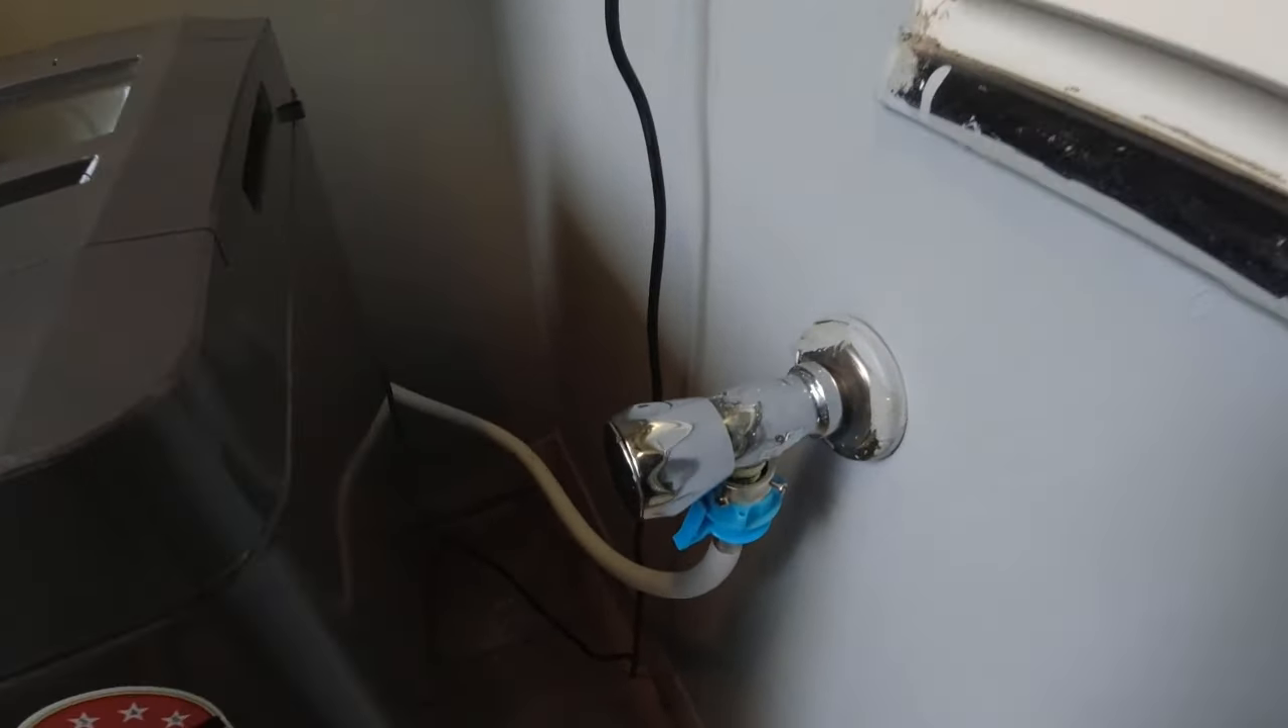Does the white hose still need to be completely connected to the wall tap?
No.